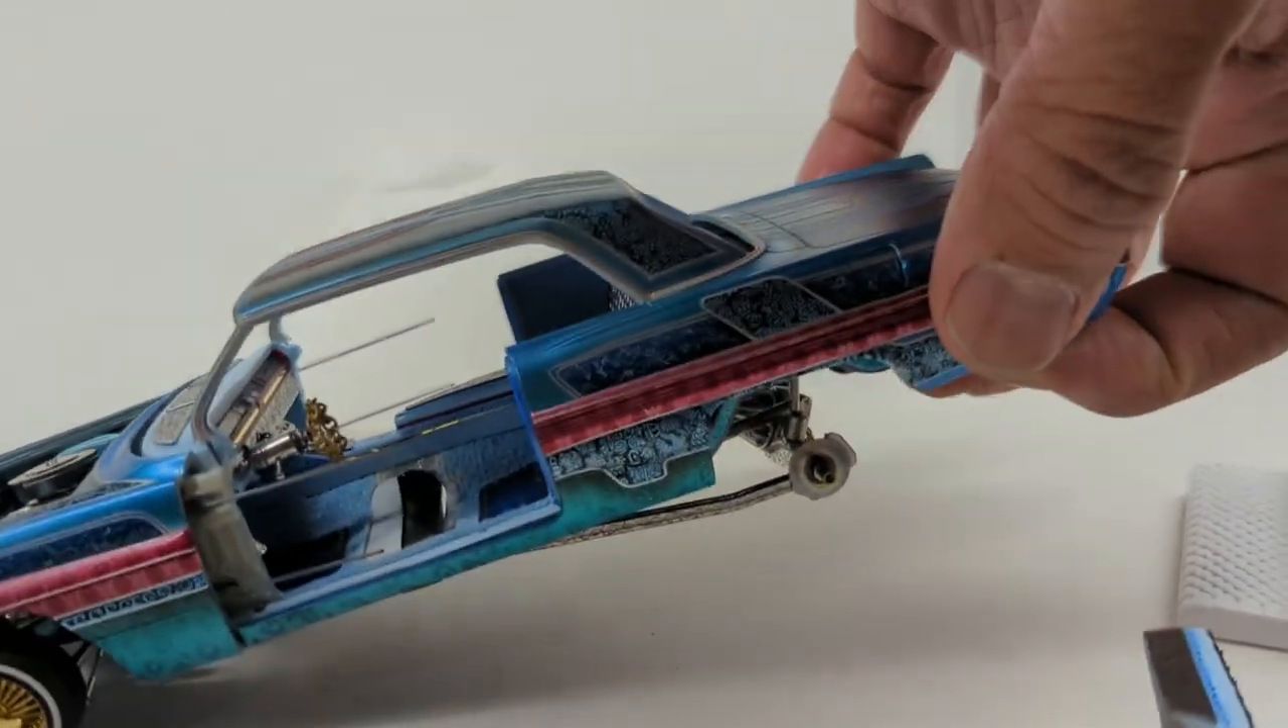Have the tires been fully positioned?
No.